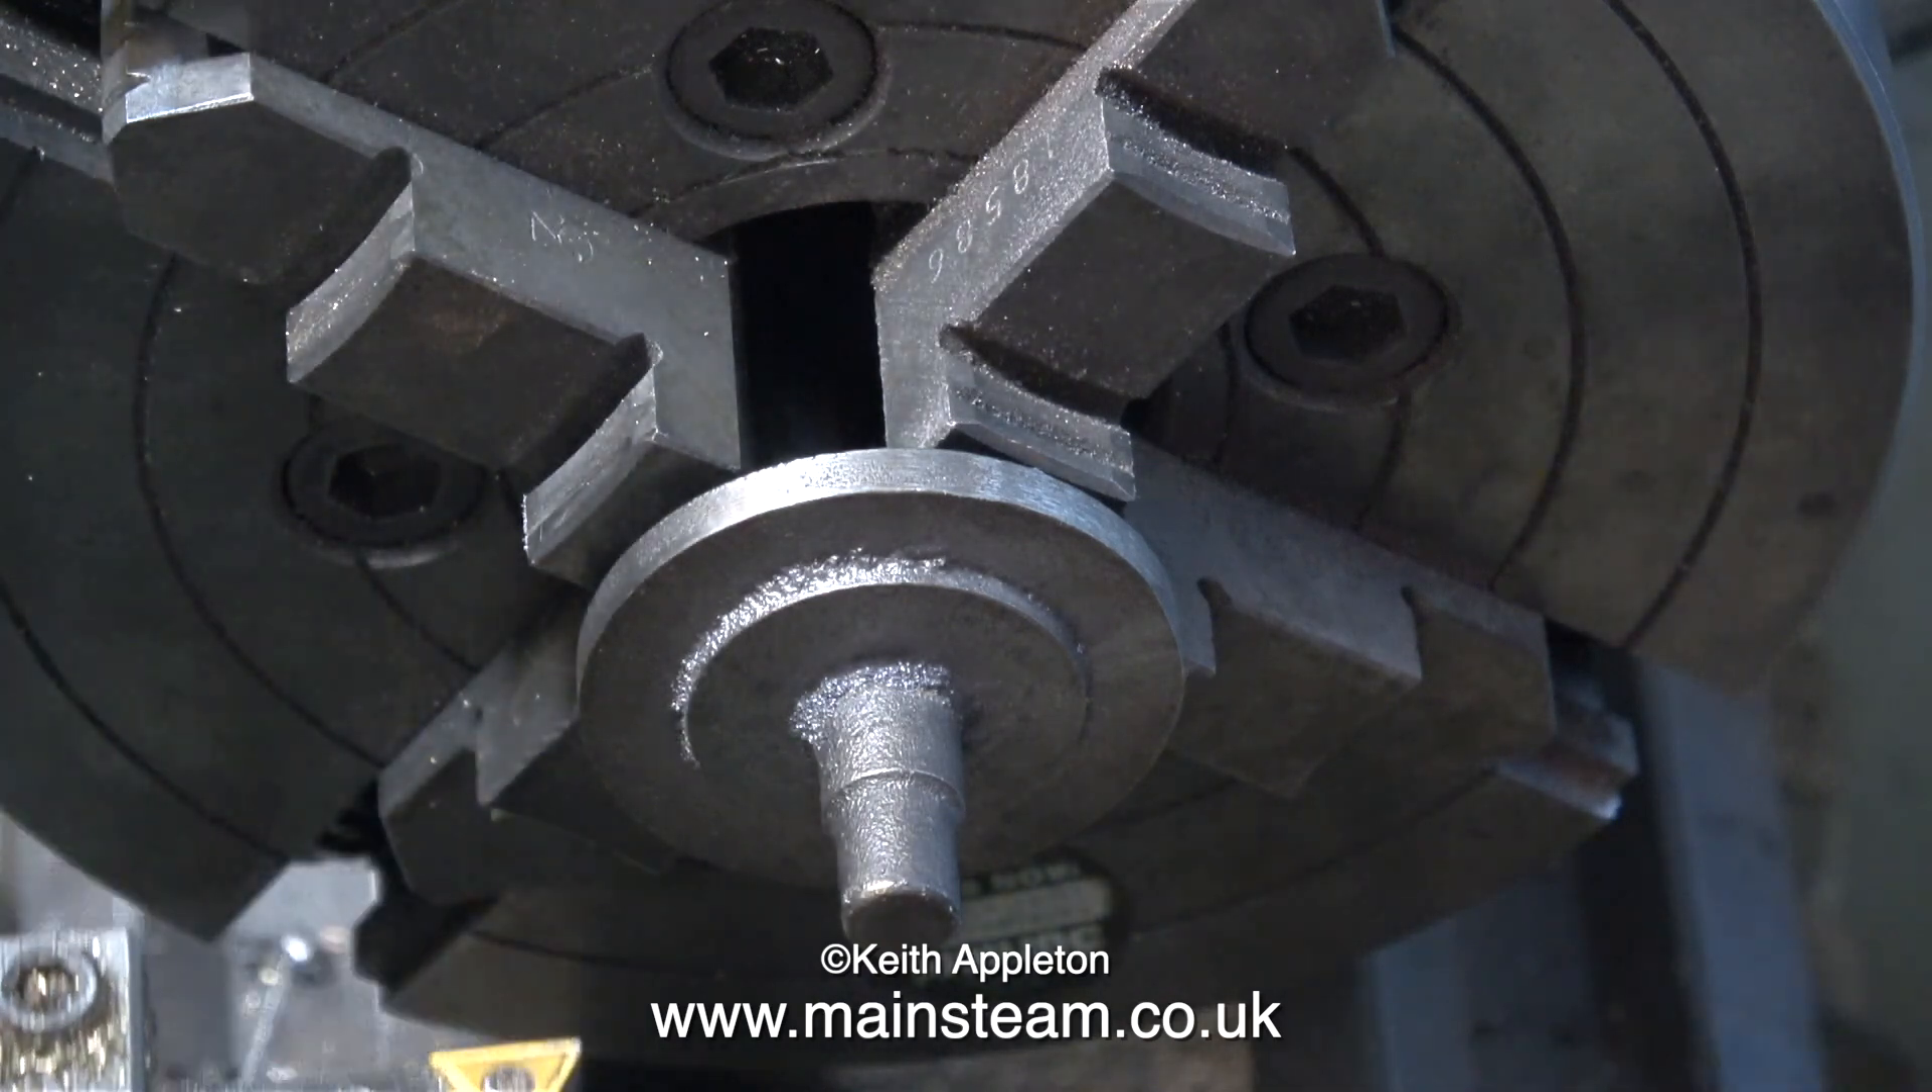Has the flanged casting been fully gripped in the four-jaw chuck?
Yes.